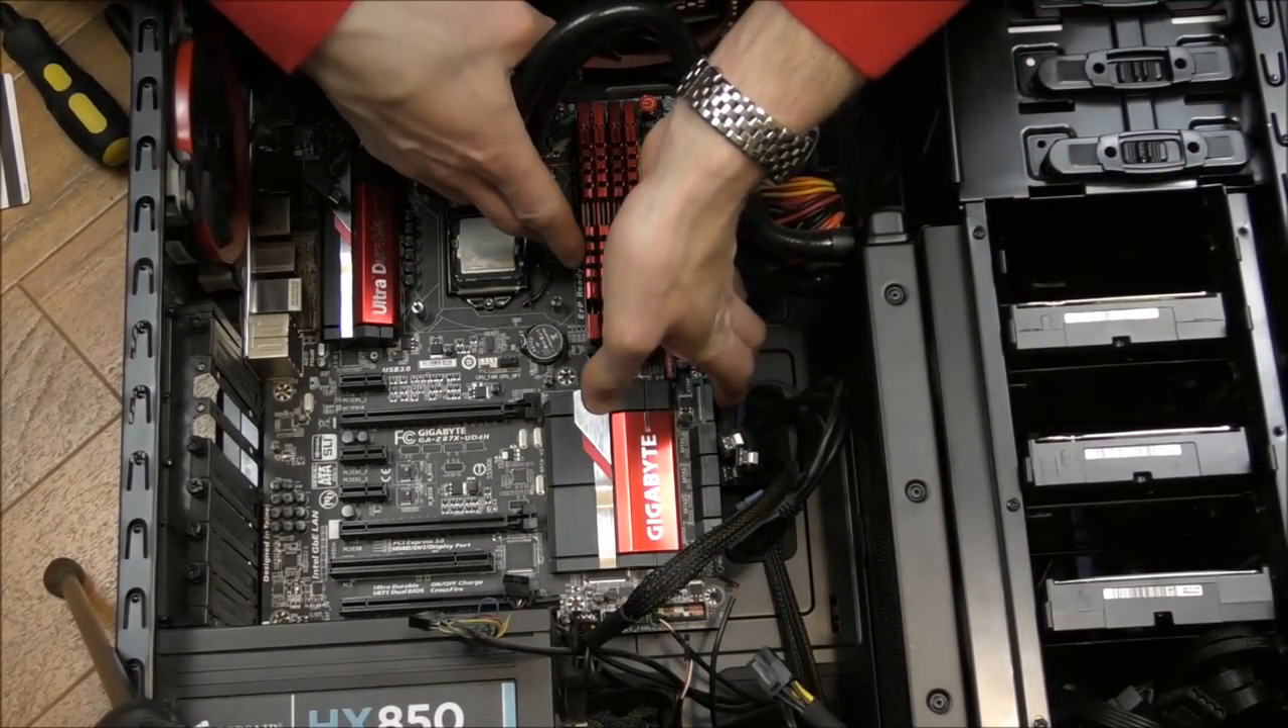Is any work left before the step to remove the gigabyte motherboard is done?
Yes.